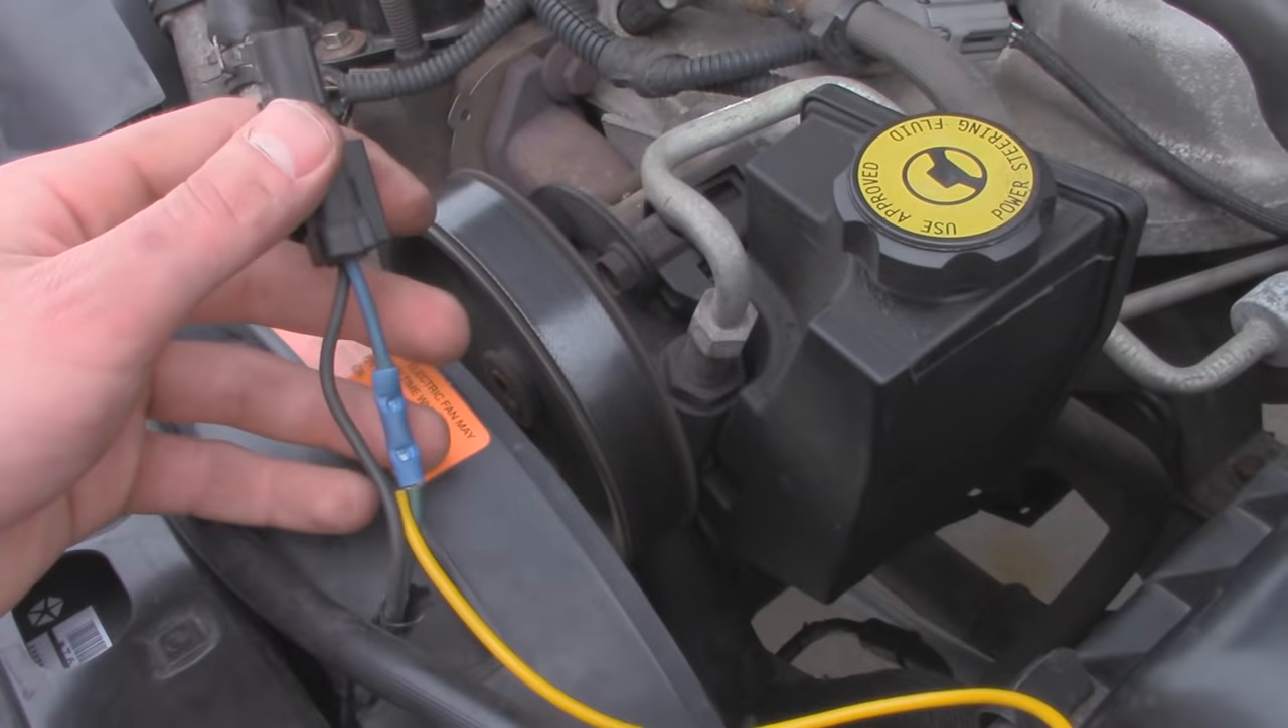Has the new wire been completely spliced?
Yes.